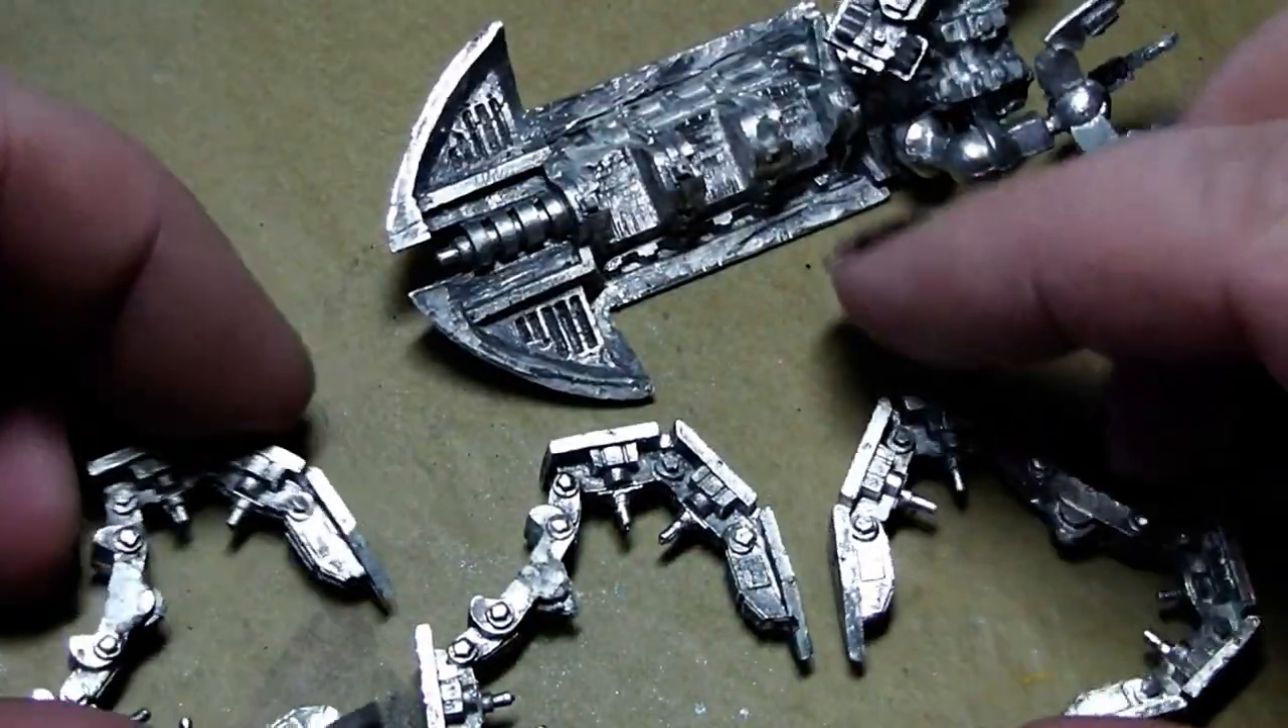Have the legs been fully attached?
No.